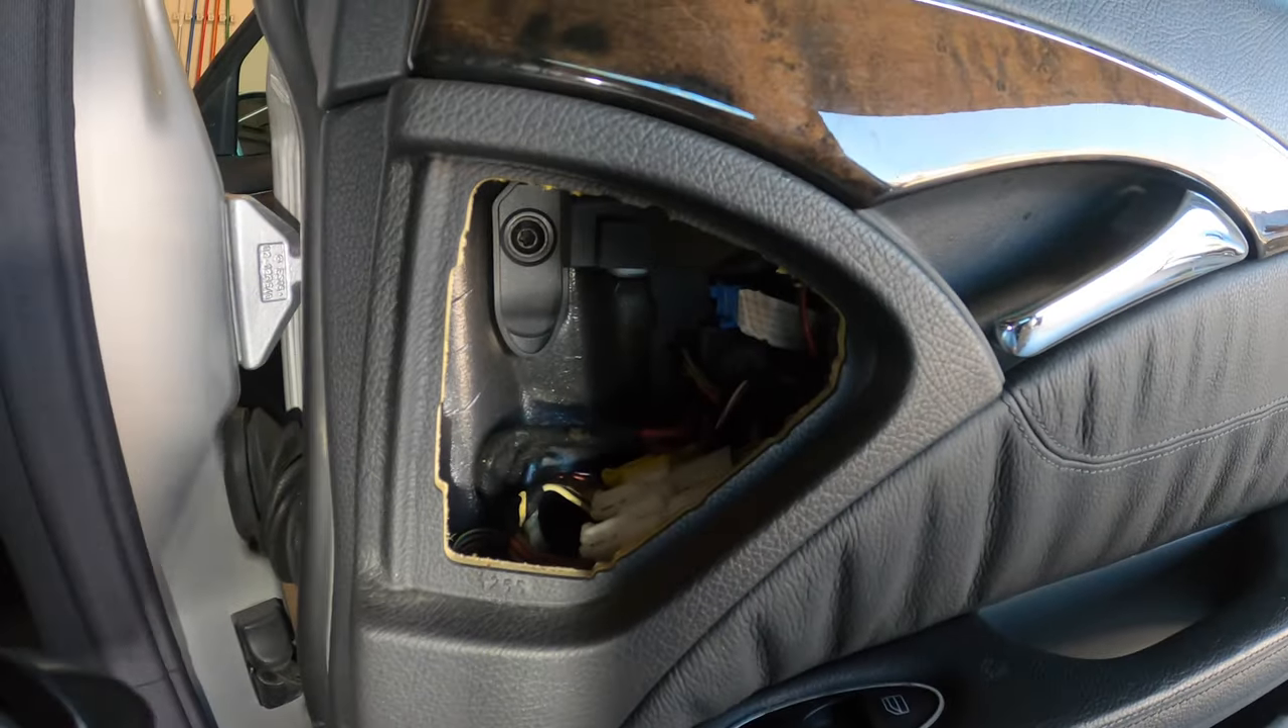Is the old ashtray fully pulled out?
Yes.